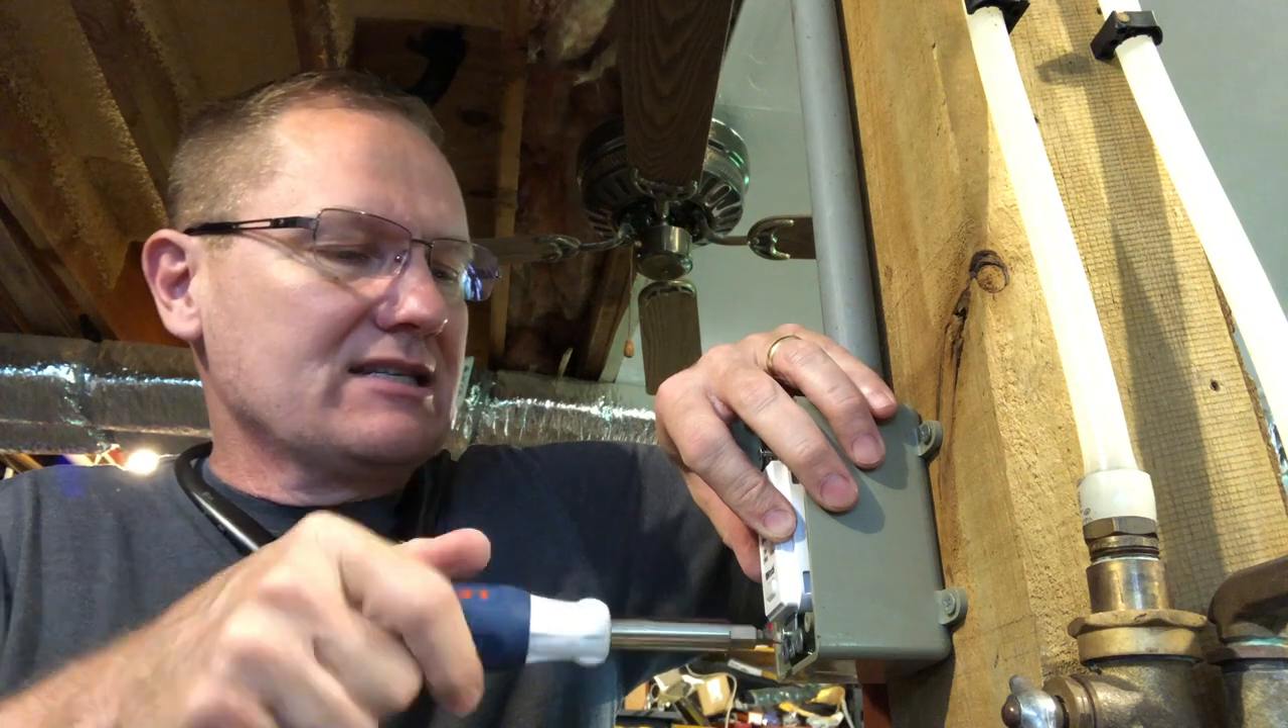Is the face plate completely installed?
No.